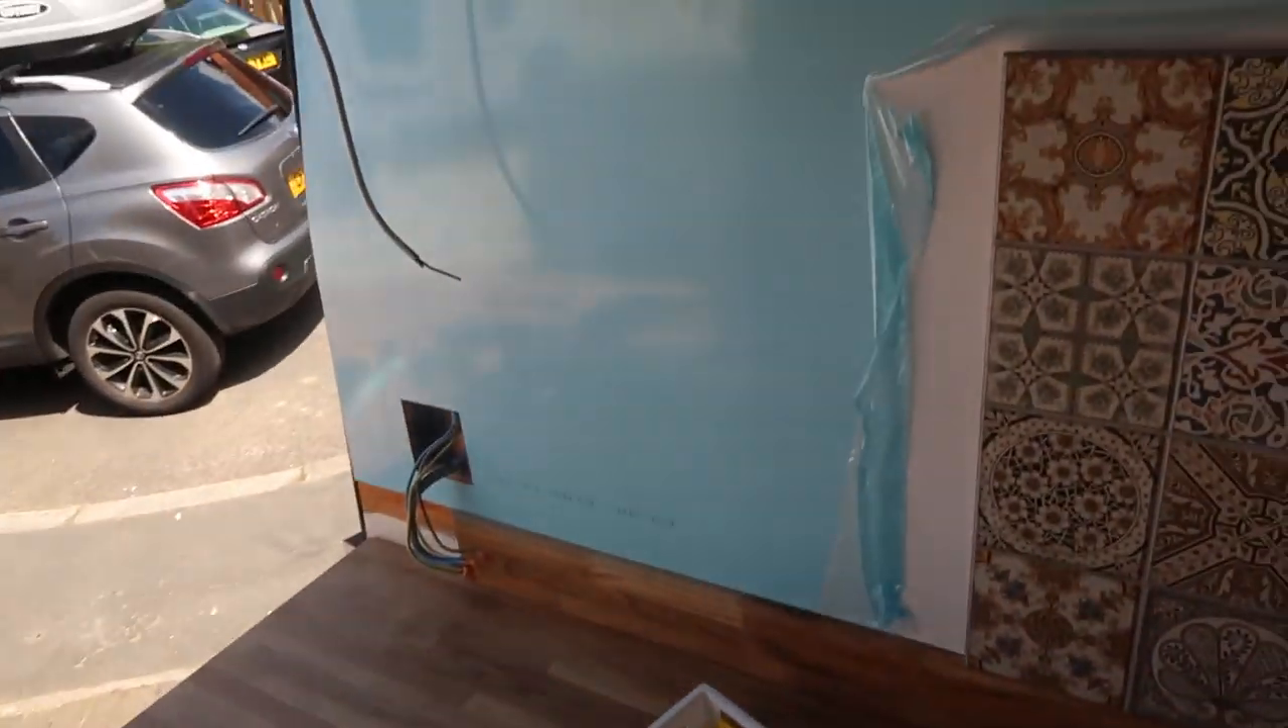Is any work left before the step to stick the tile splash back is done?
No.